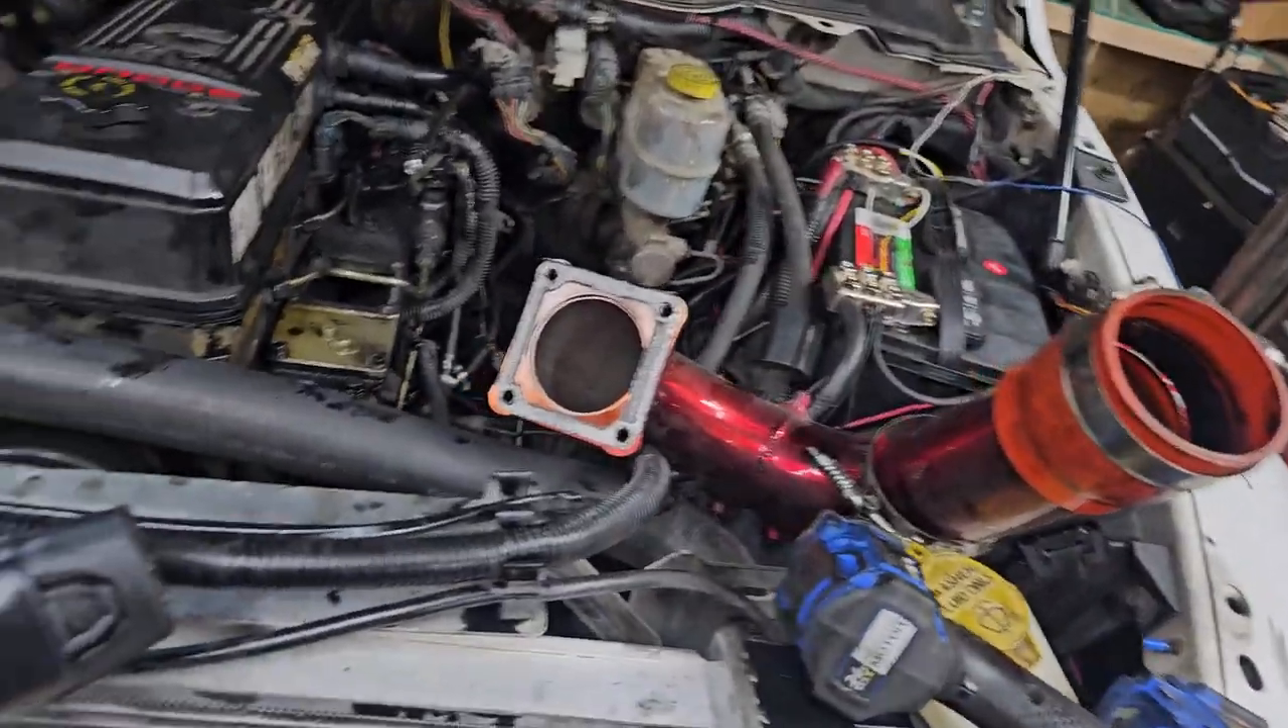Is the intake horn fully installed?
No.